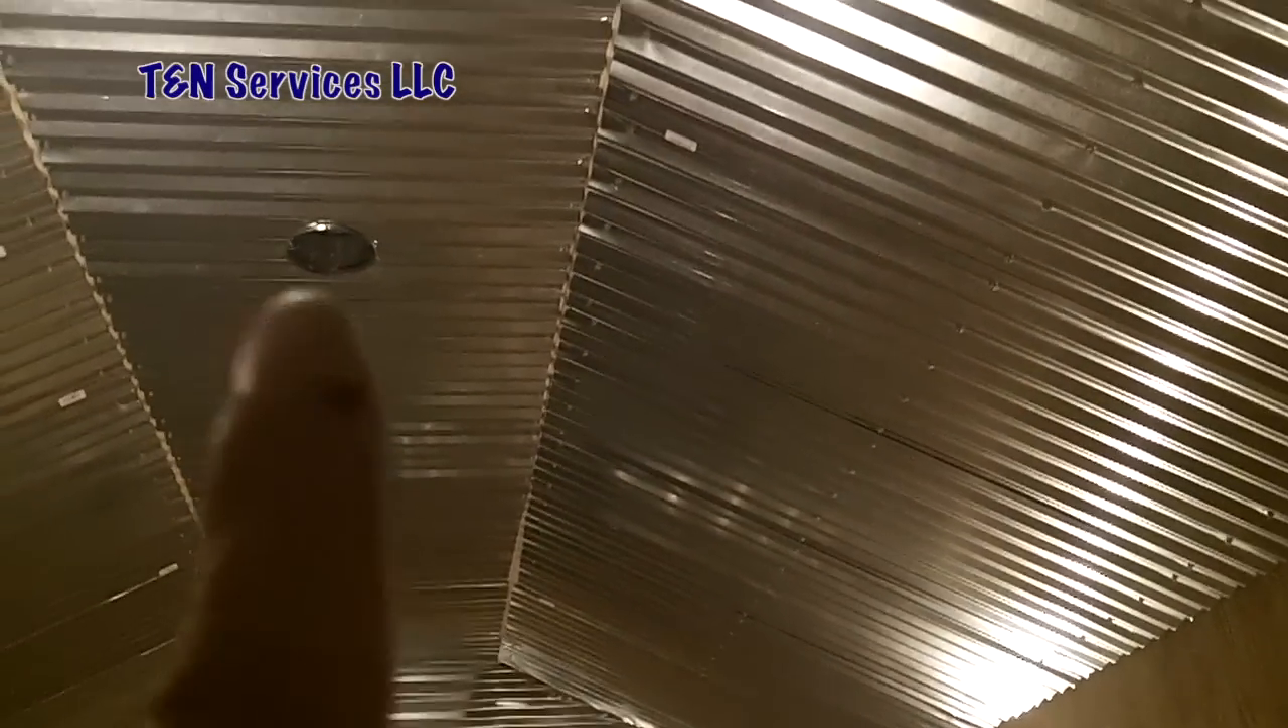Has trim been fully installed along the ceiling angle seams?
No.